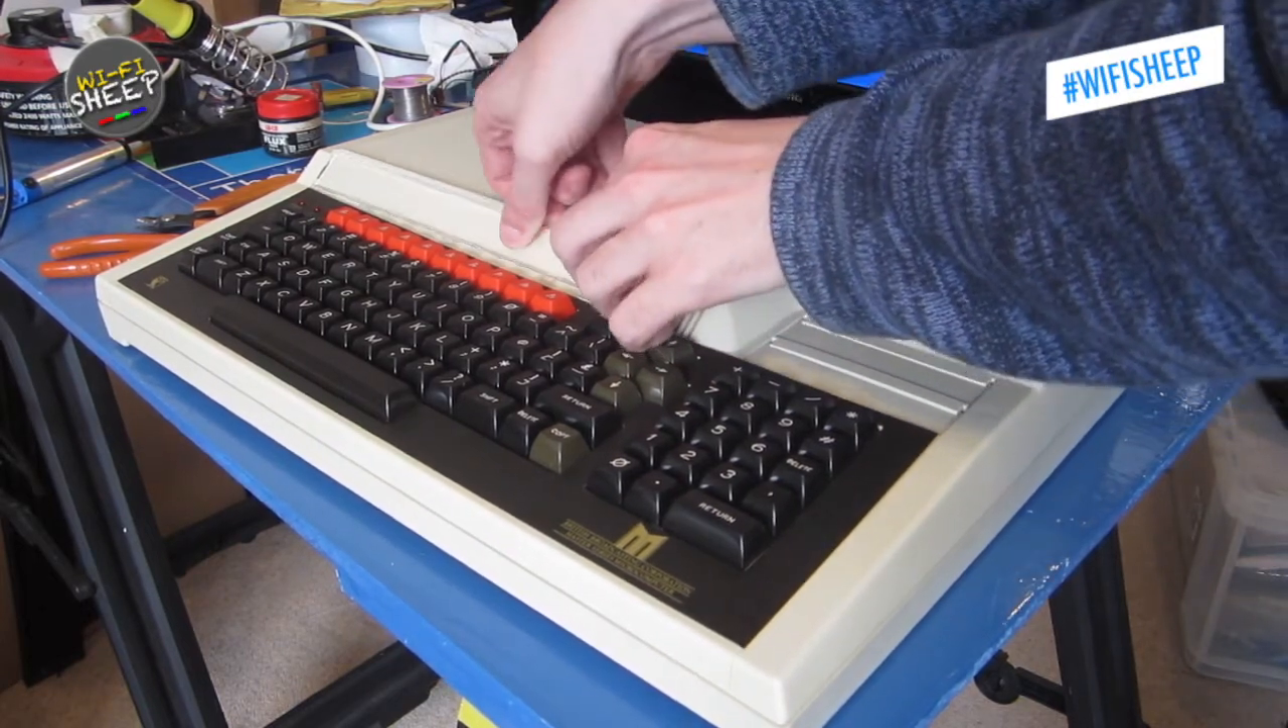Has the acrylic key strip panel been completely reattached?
No.